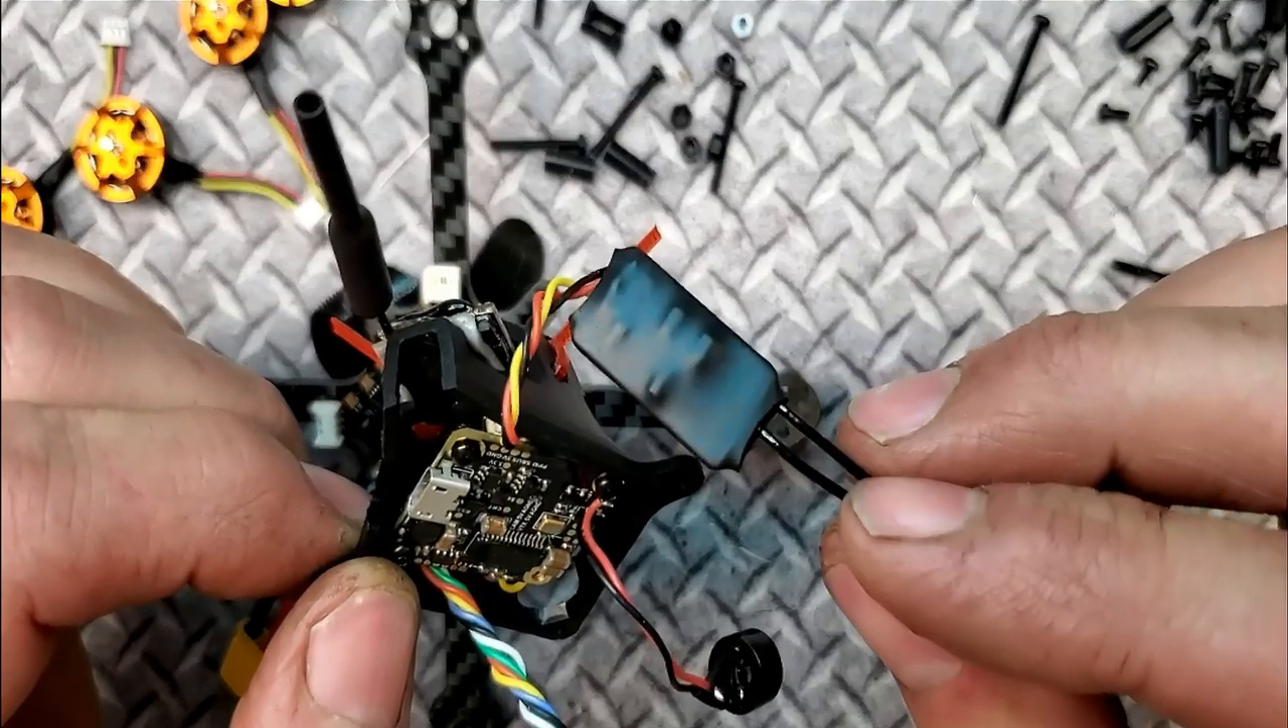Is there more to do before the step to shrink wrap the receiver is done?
No.